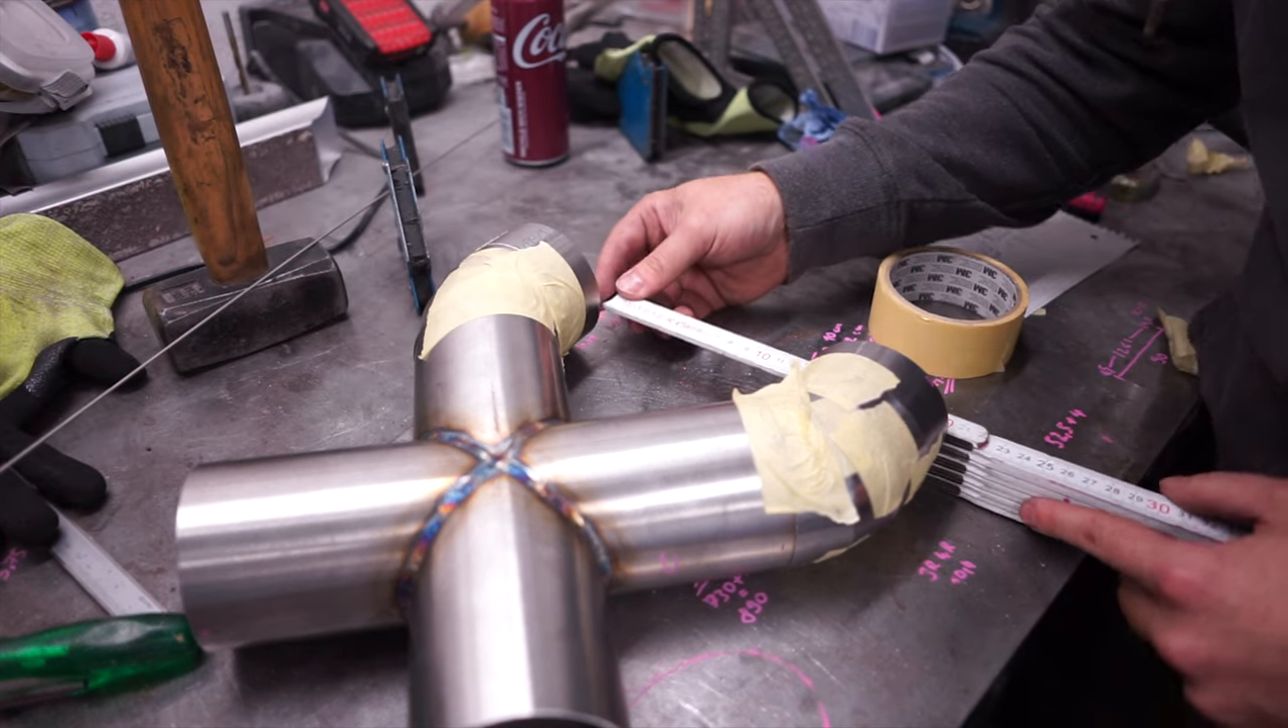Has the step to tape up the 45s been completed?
Yes.